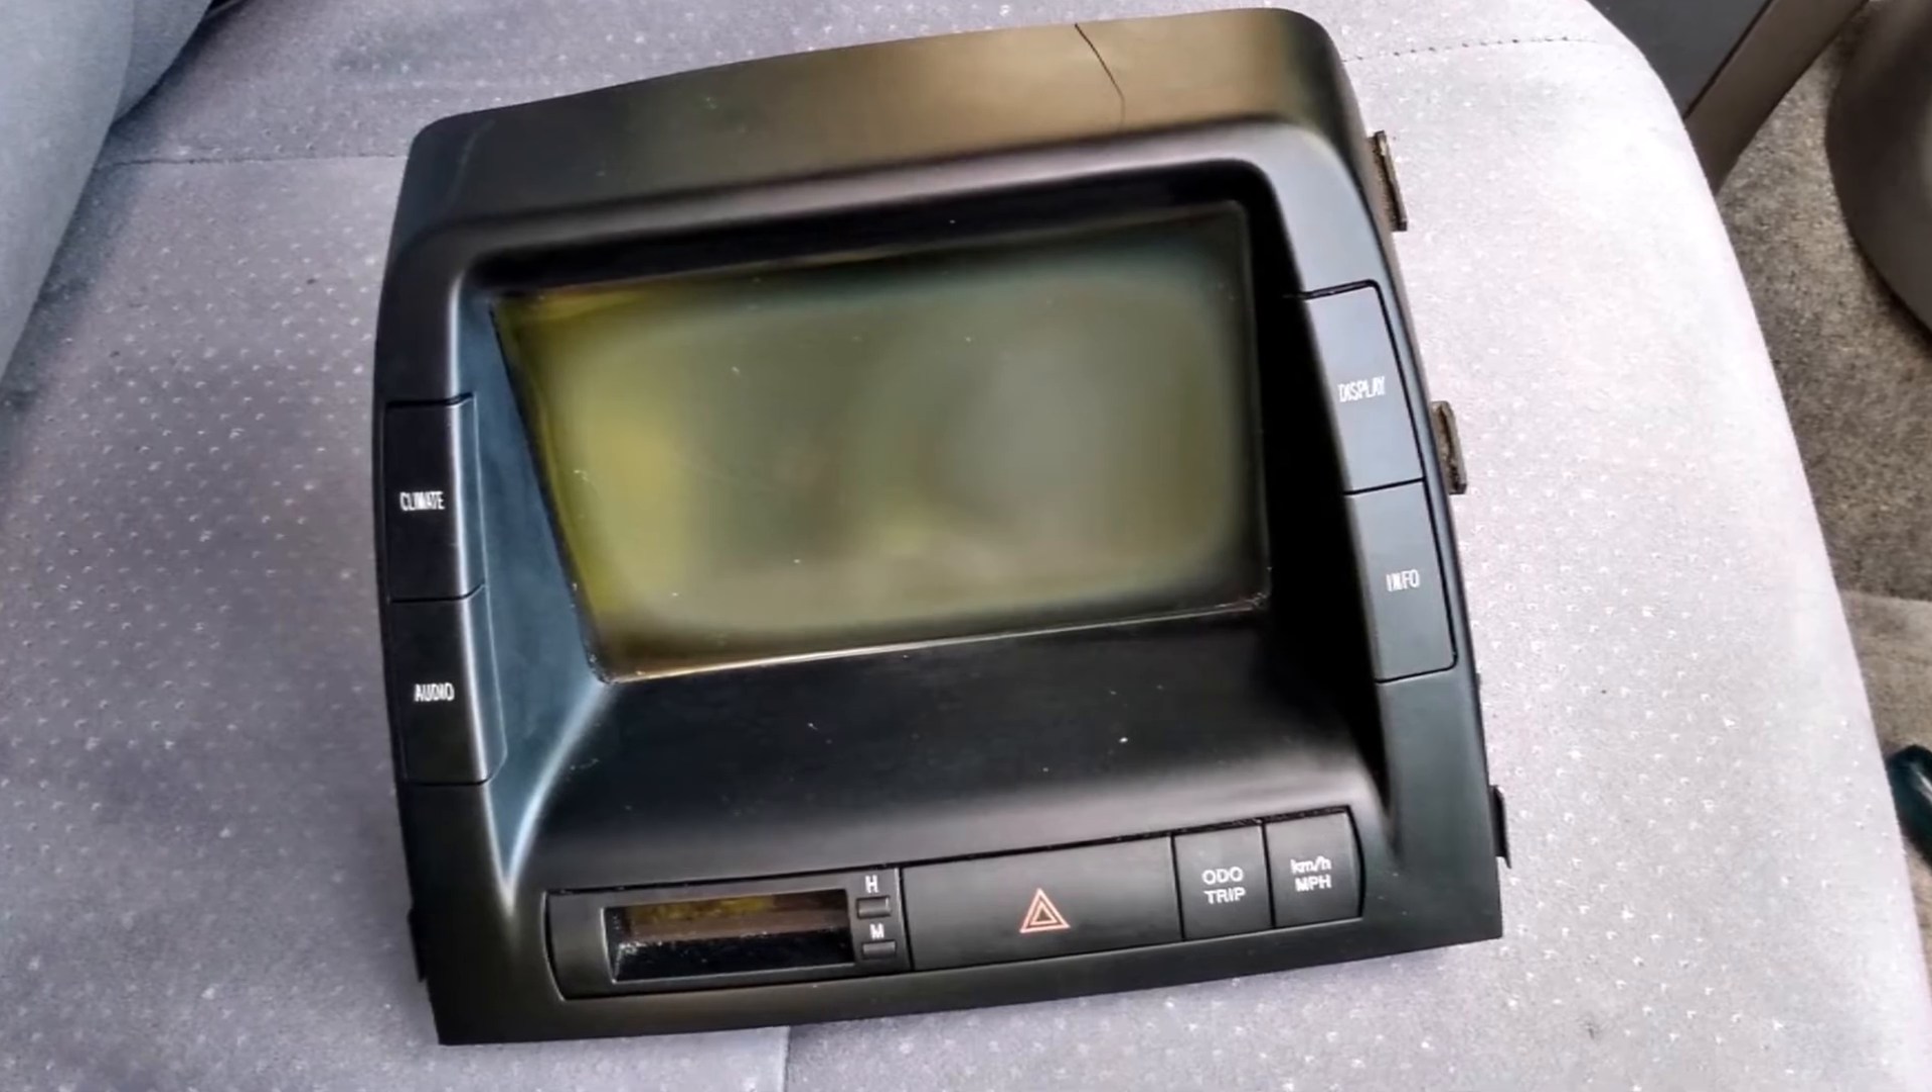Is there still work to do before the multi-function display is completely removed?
No.